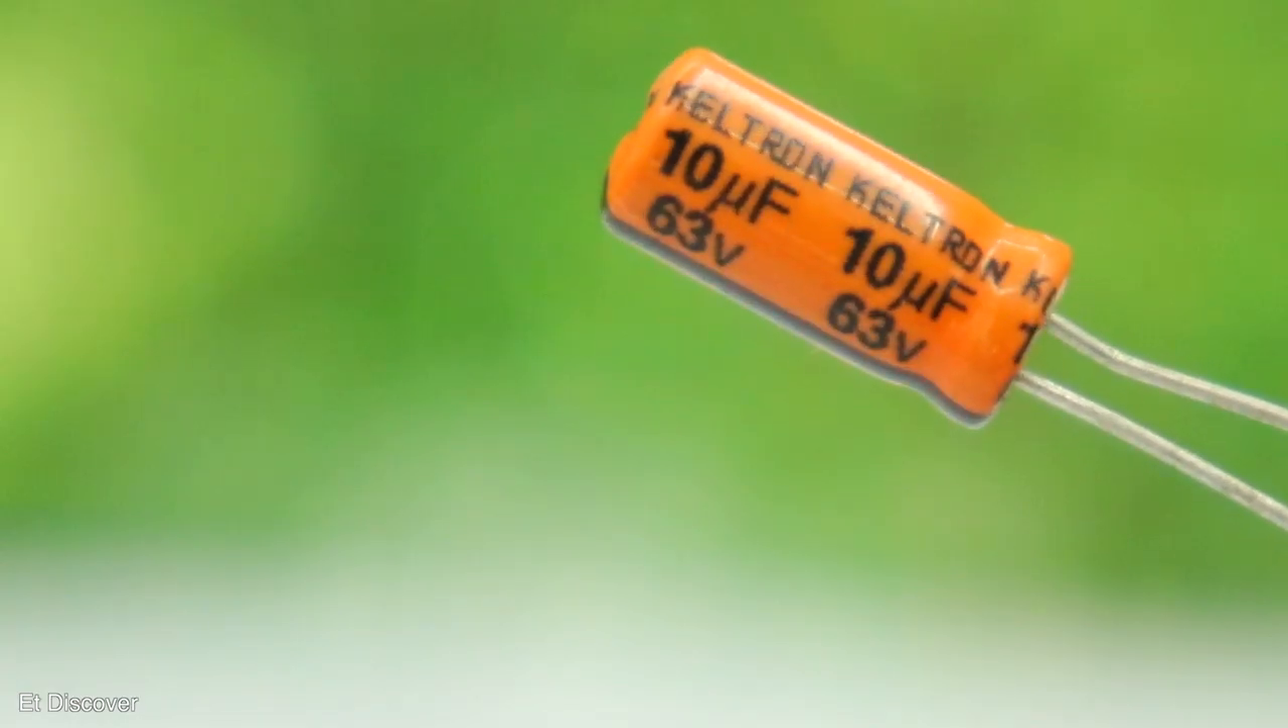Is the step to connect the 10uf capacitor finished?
No.